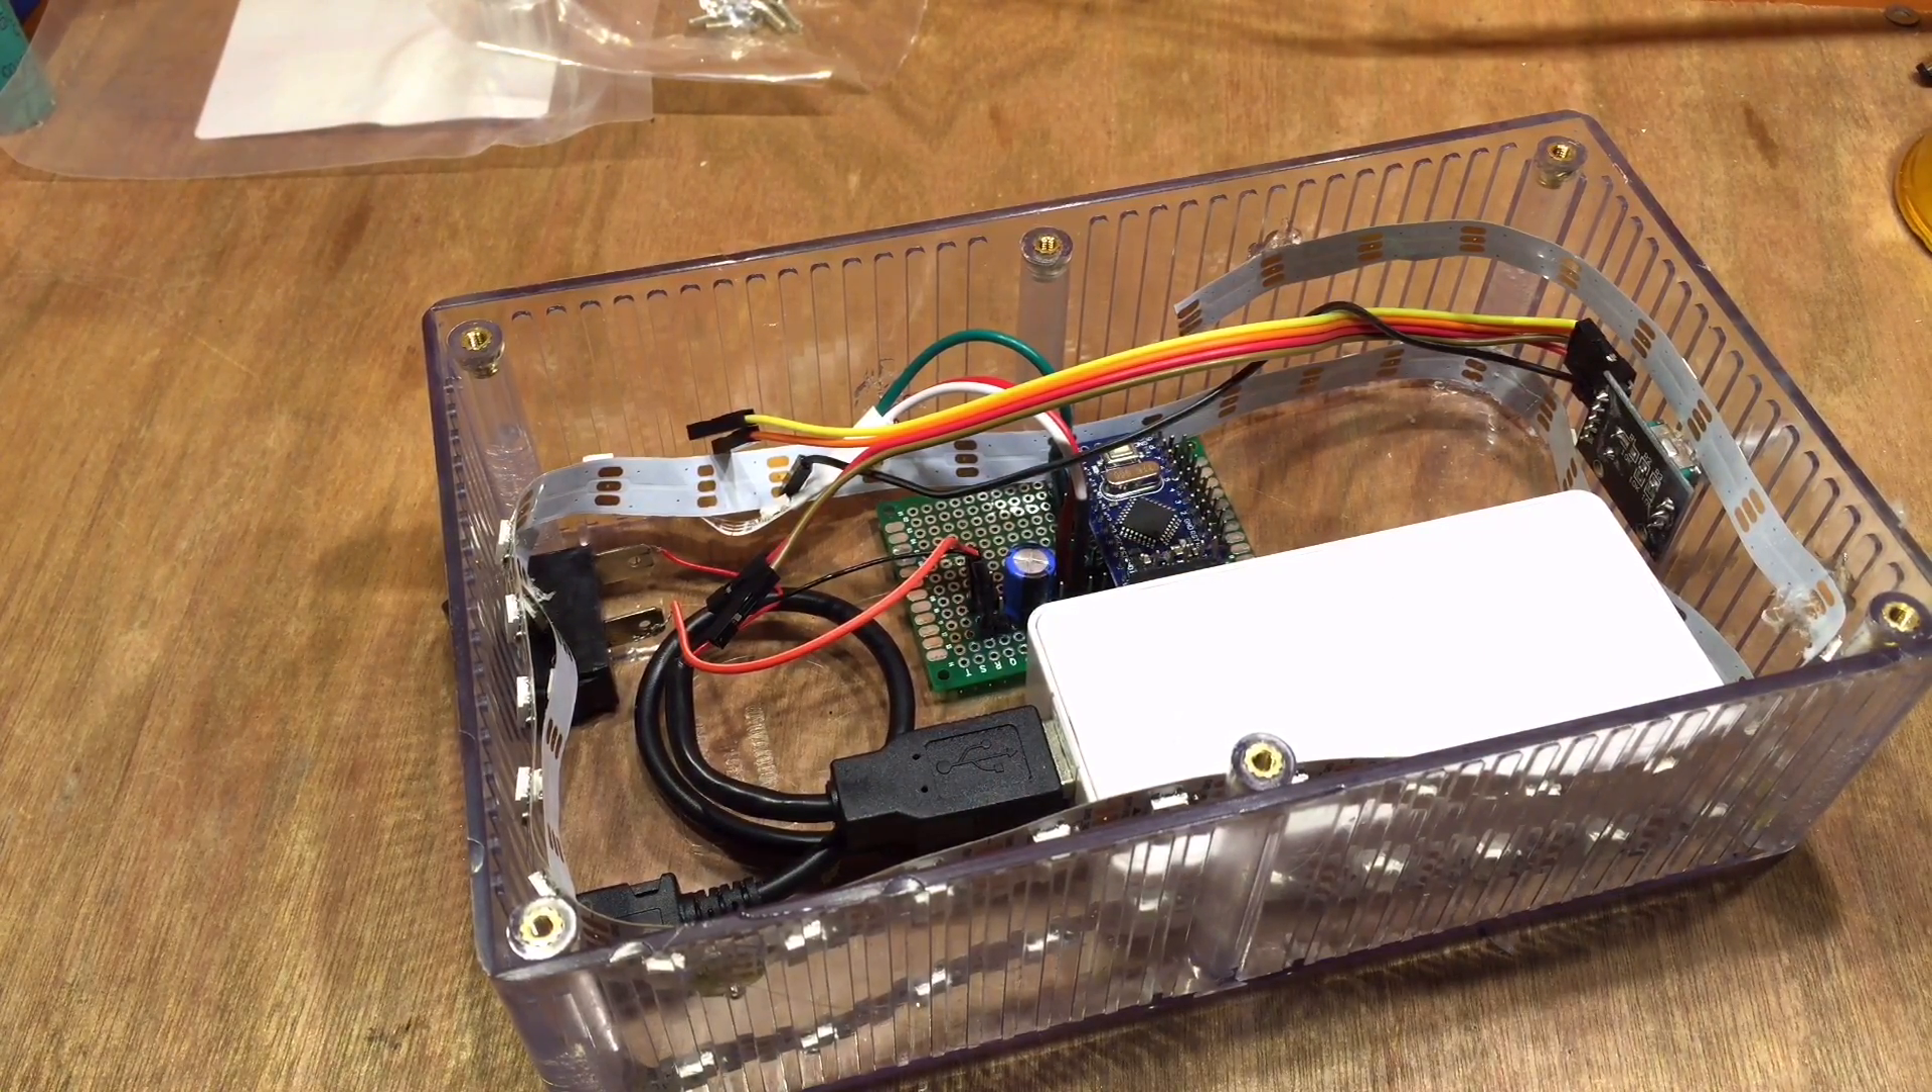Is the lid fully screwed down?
No.